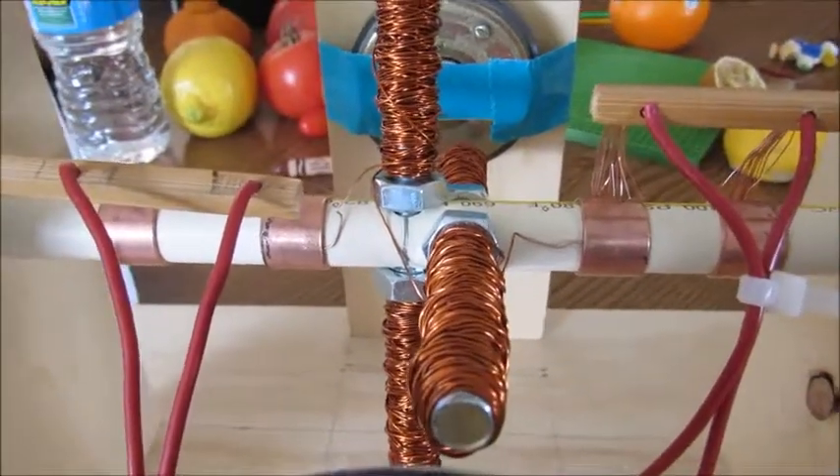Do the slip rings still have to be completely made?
No.